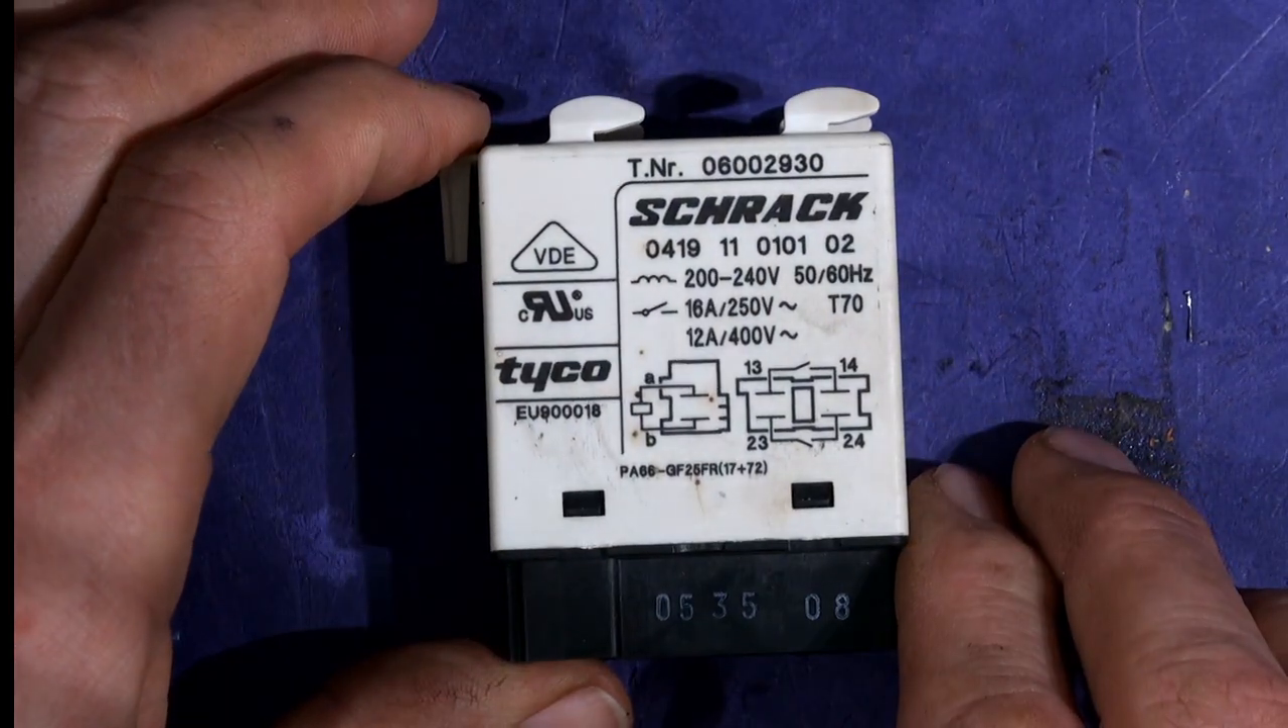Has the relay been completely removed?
Yes.